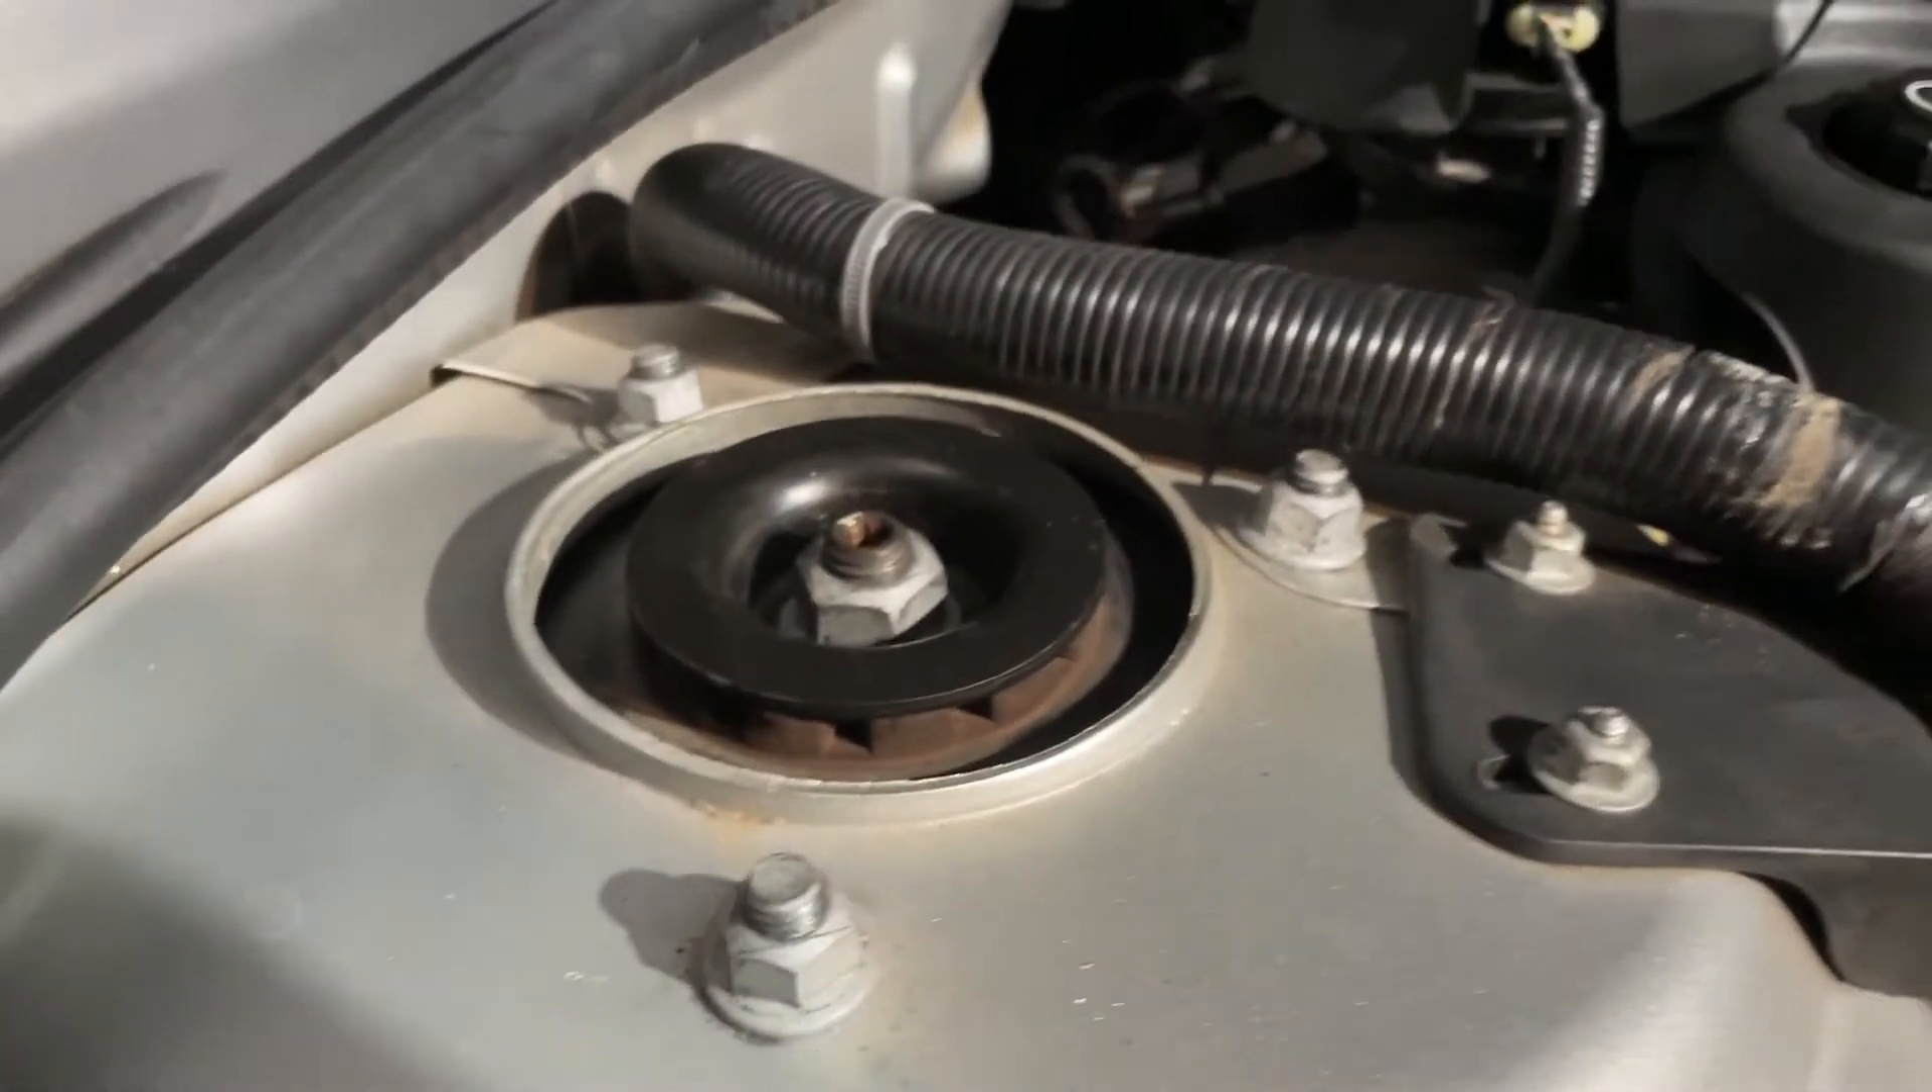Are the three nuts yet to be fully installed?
No.